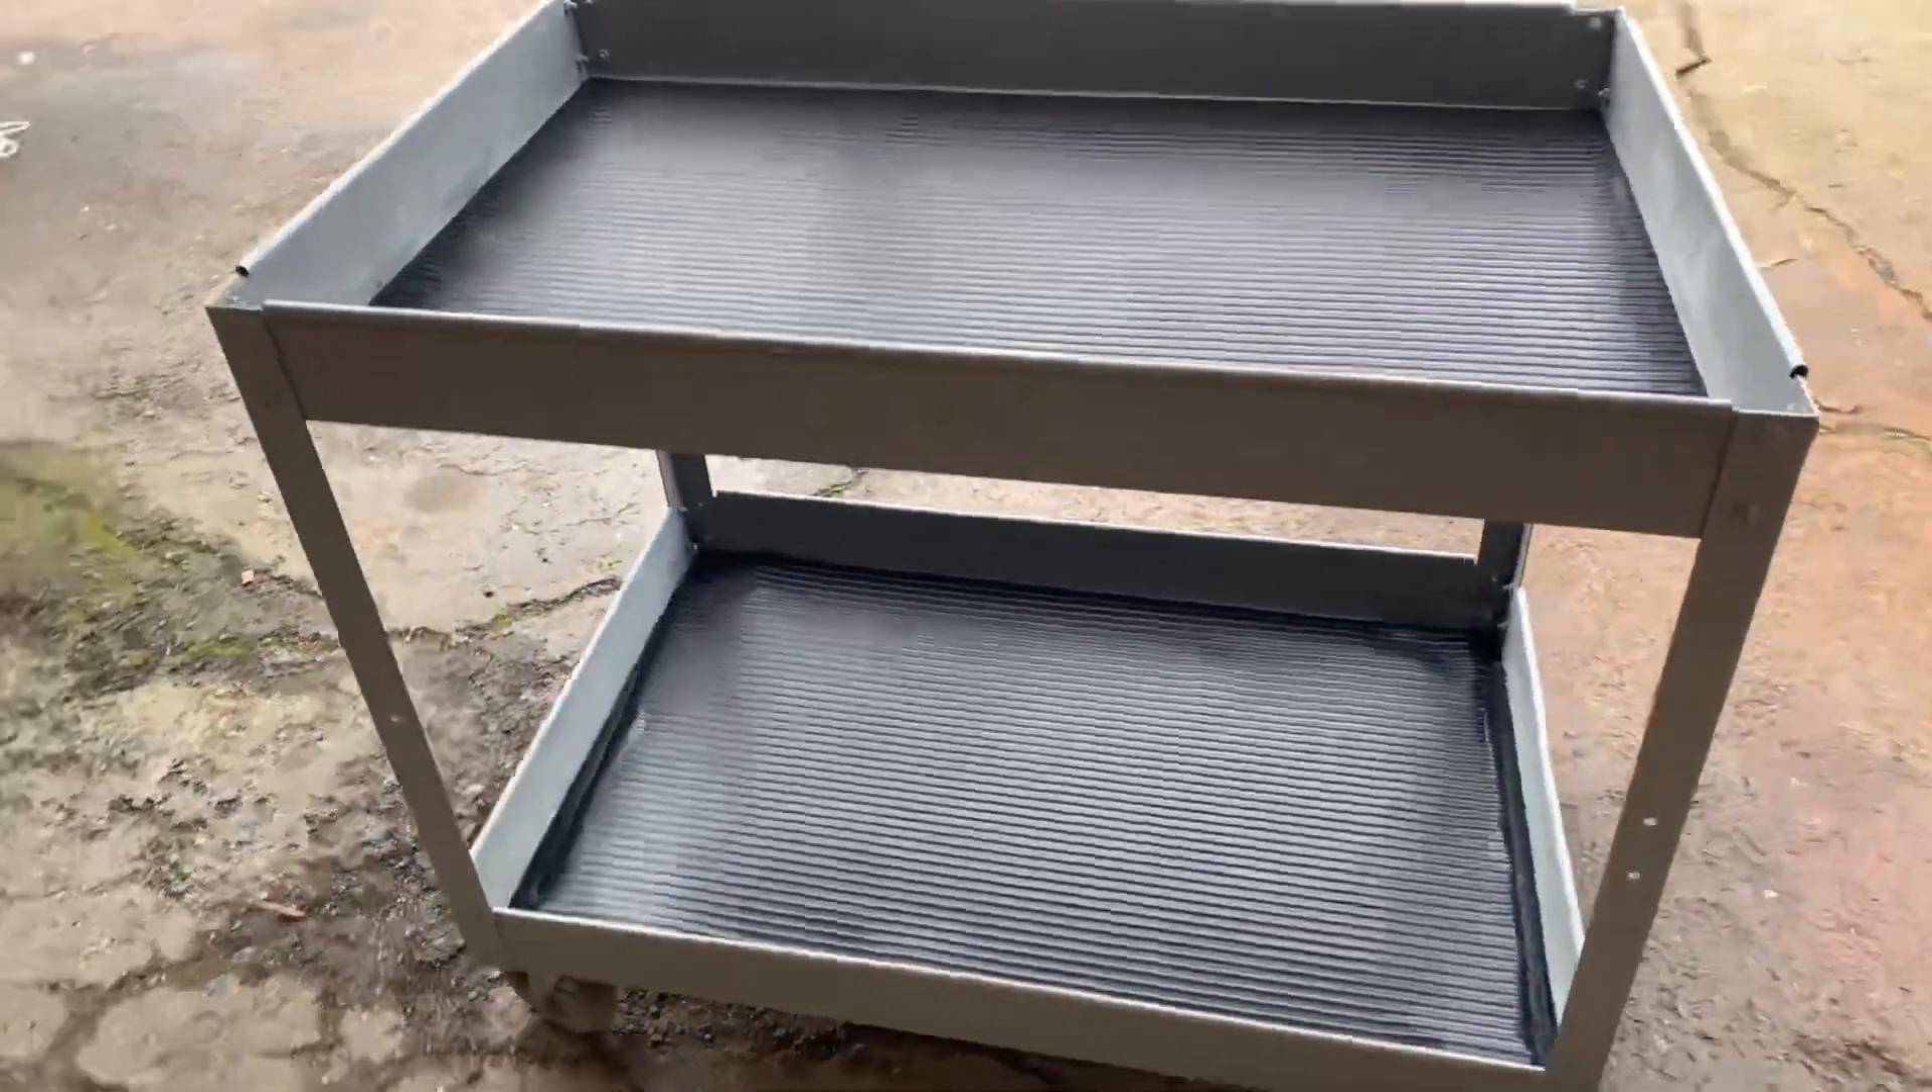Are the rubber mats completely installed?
Yes.